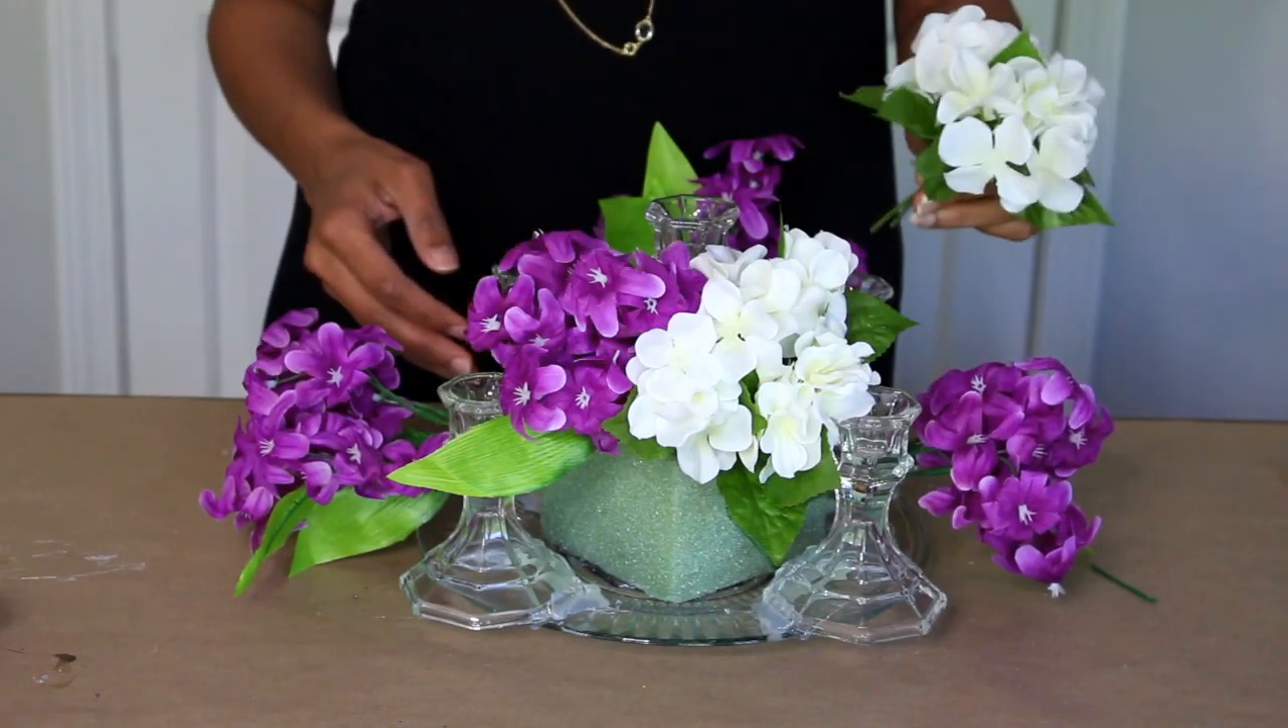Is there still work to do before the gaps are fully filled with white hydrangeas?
Yes.